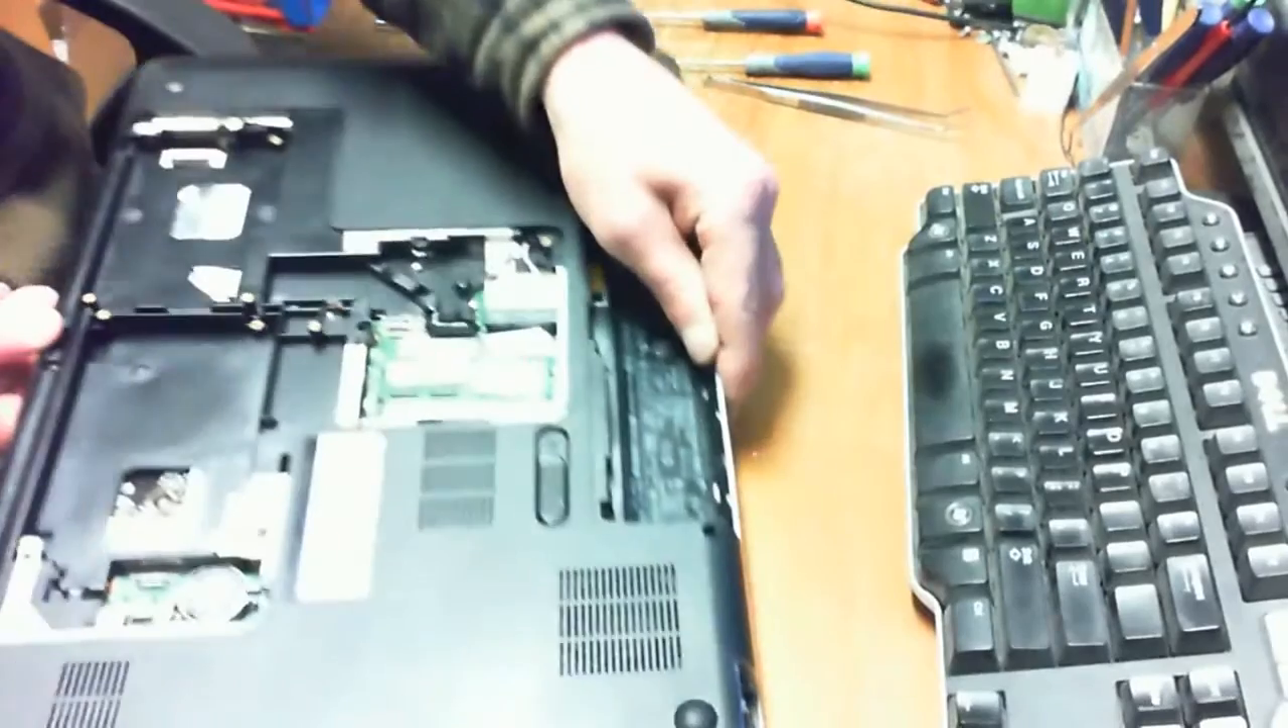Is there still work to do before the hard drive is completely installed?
Yes.